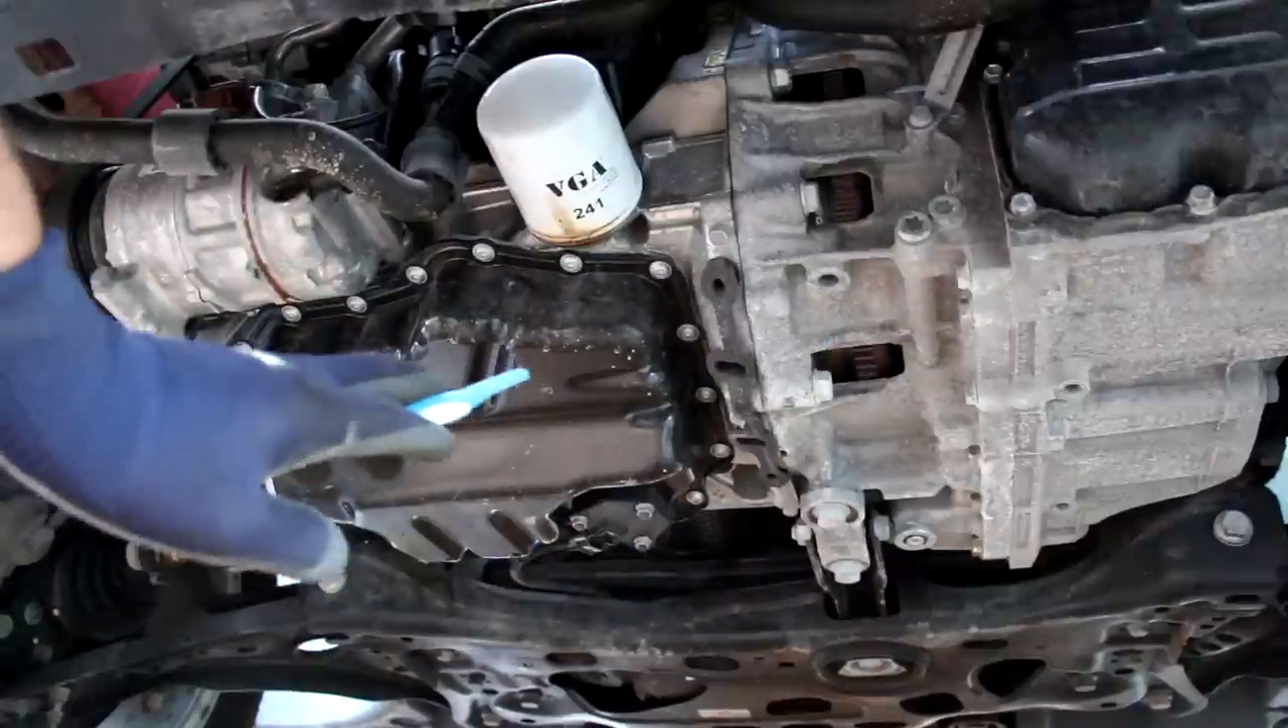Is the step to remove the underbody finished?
Yes.